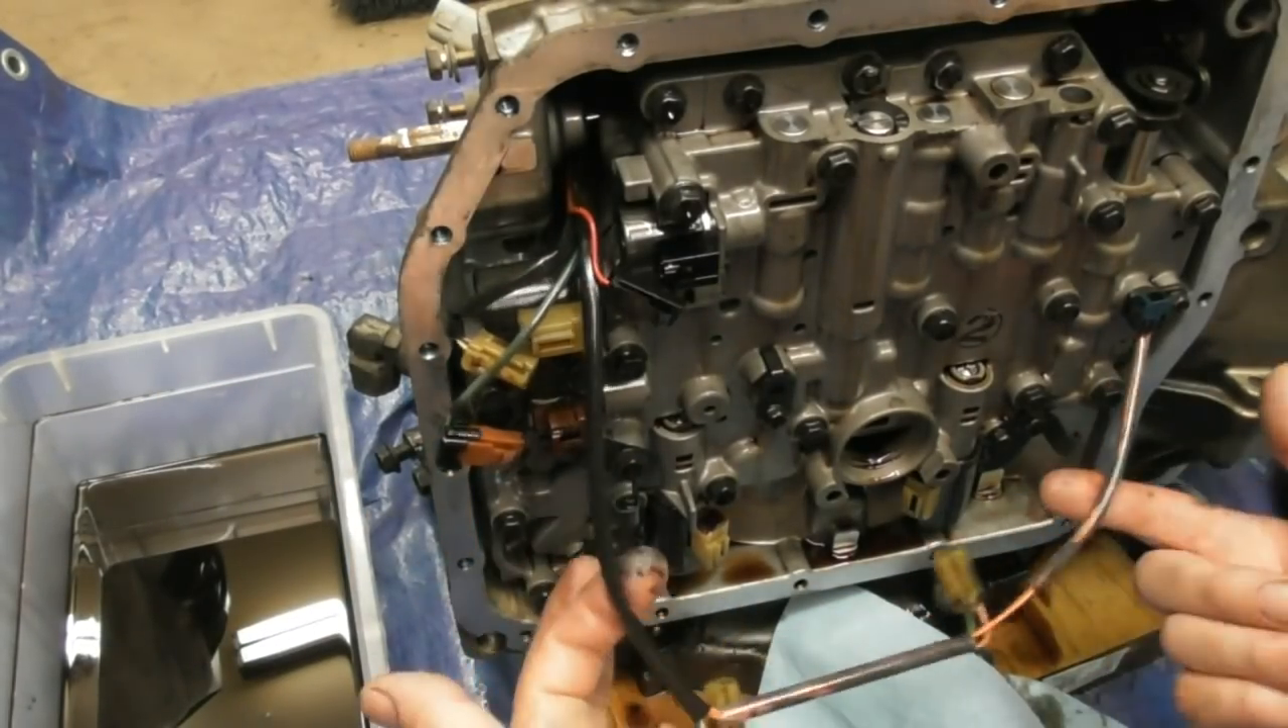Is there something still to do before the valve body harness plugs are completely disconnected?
Yes.